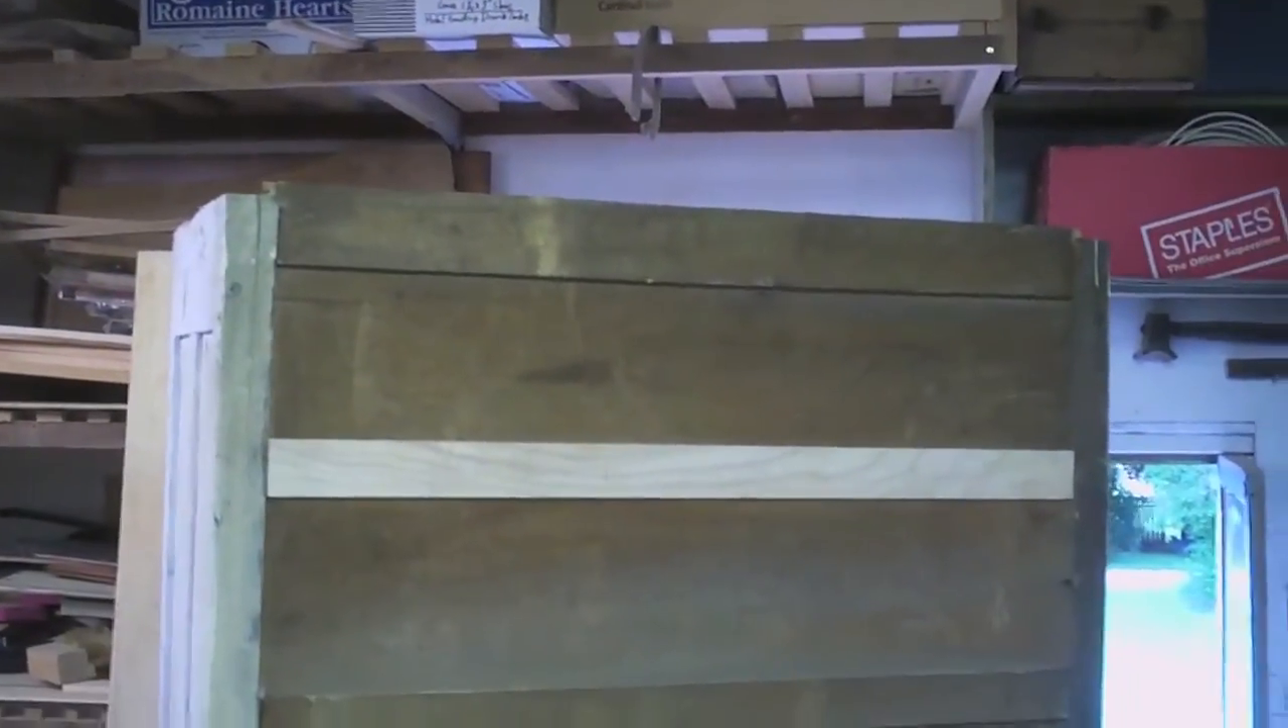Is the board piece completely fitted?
Yes.